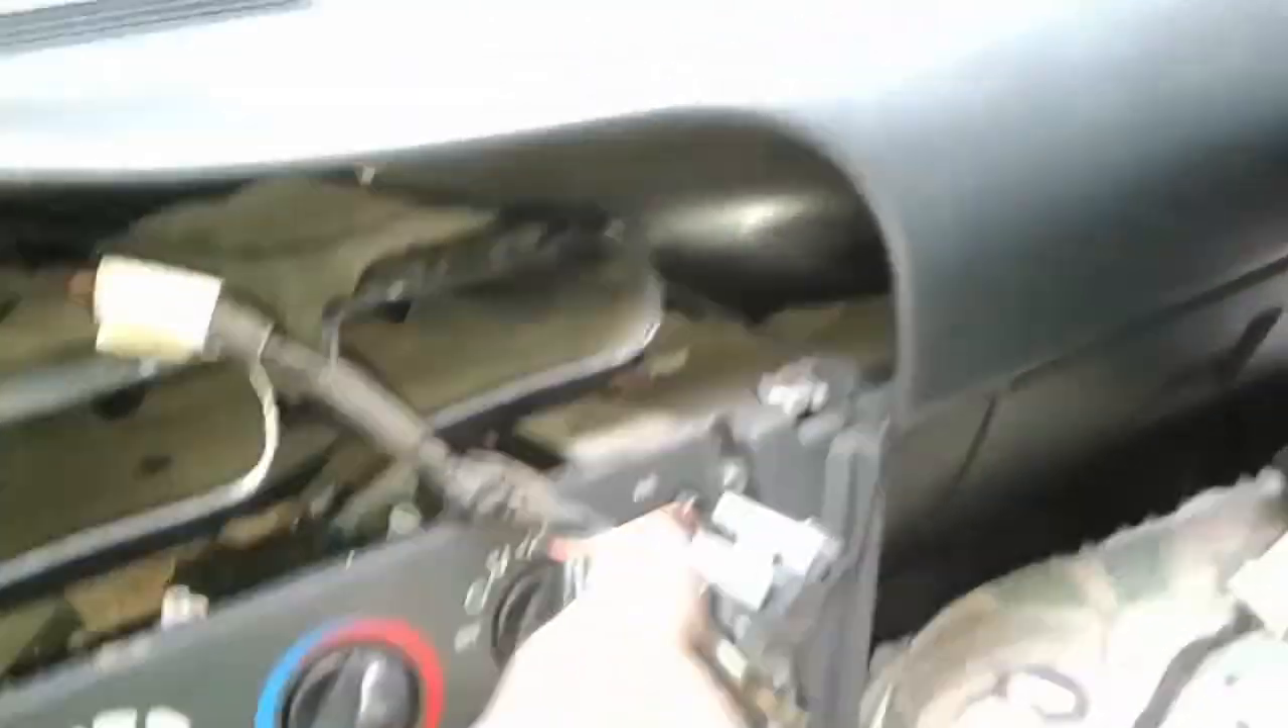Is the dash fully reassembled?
No.